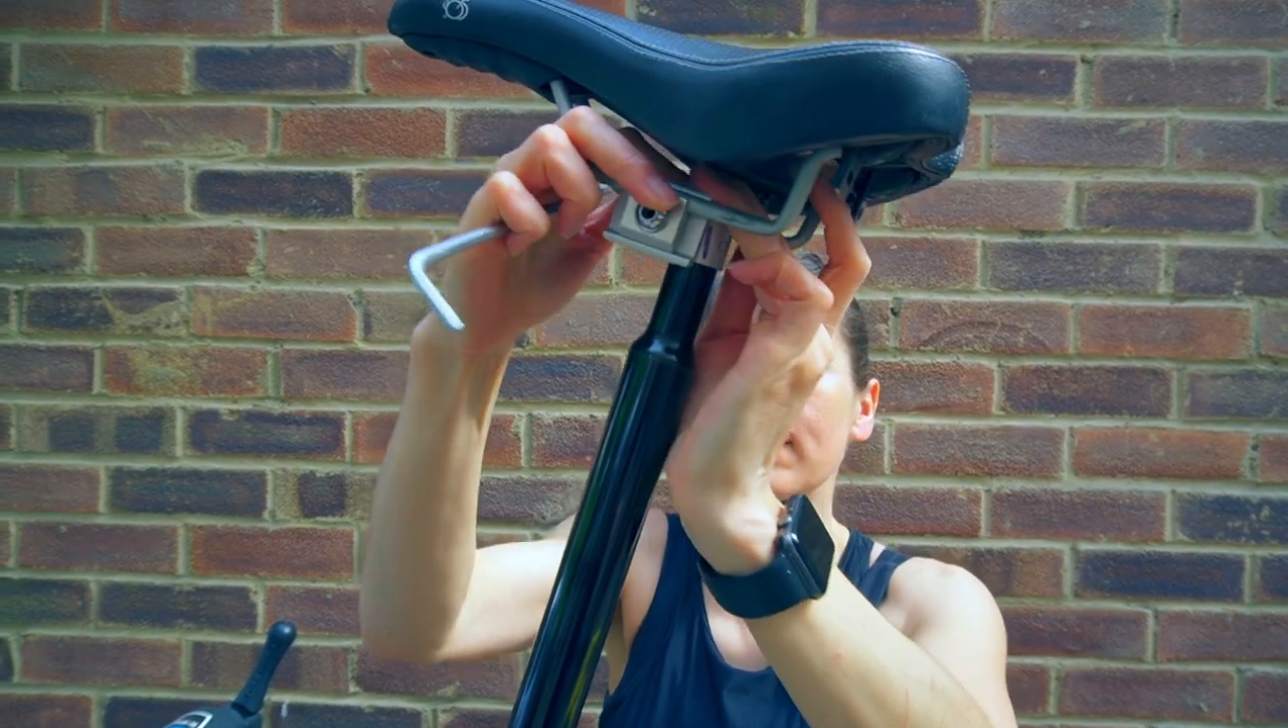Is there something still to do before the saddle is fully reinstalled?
Yes.